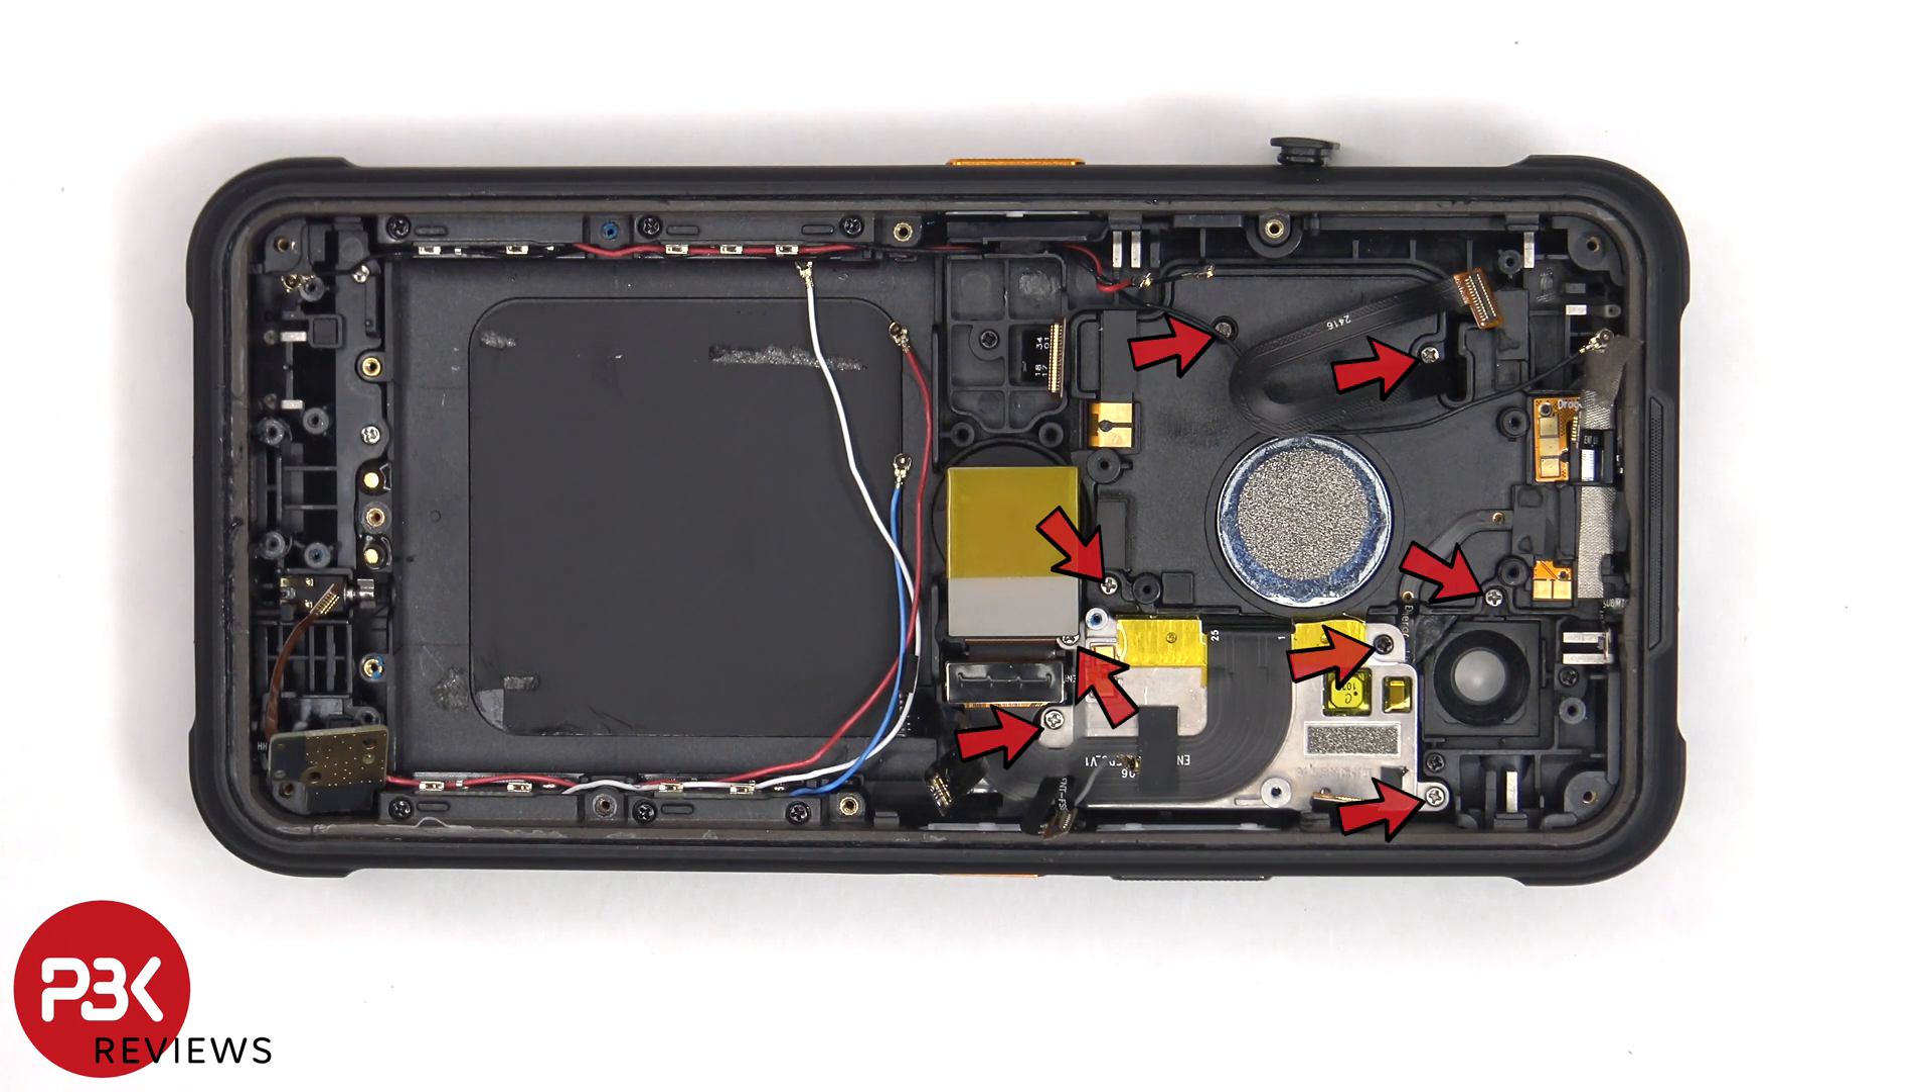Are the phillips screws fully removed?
No.